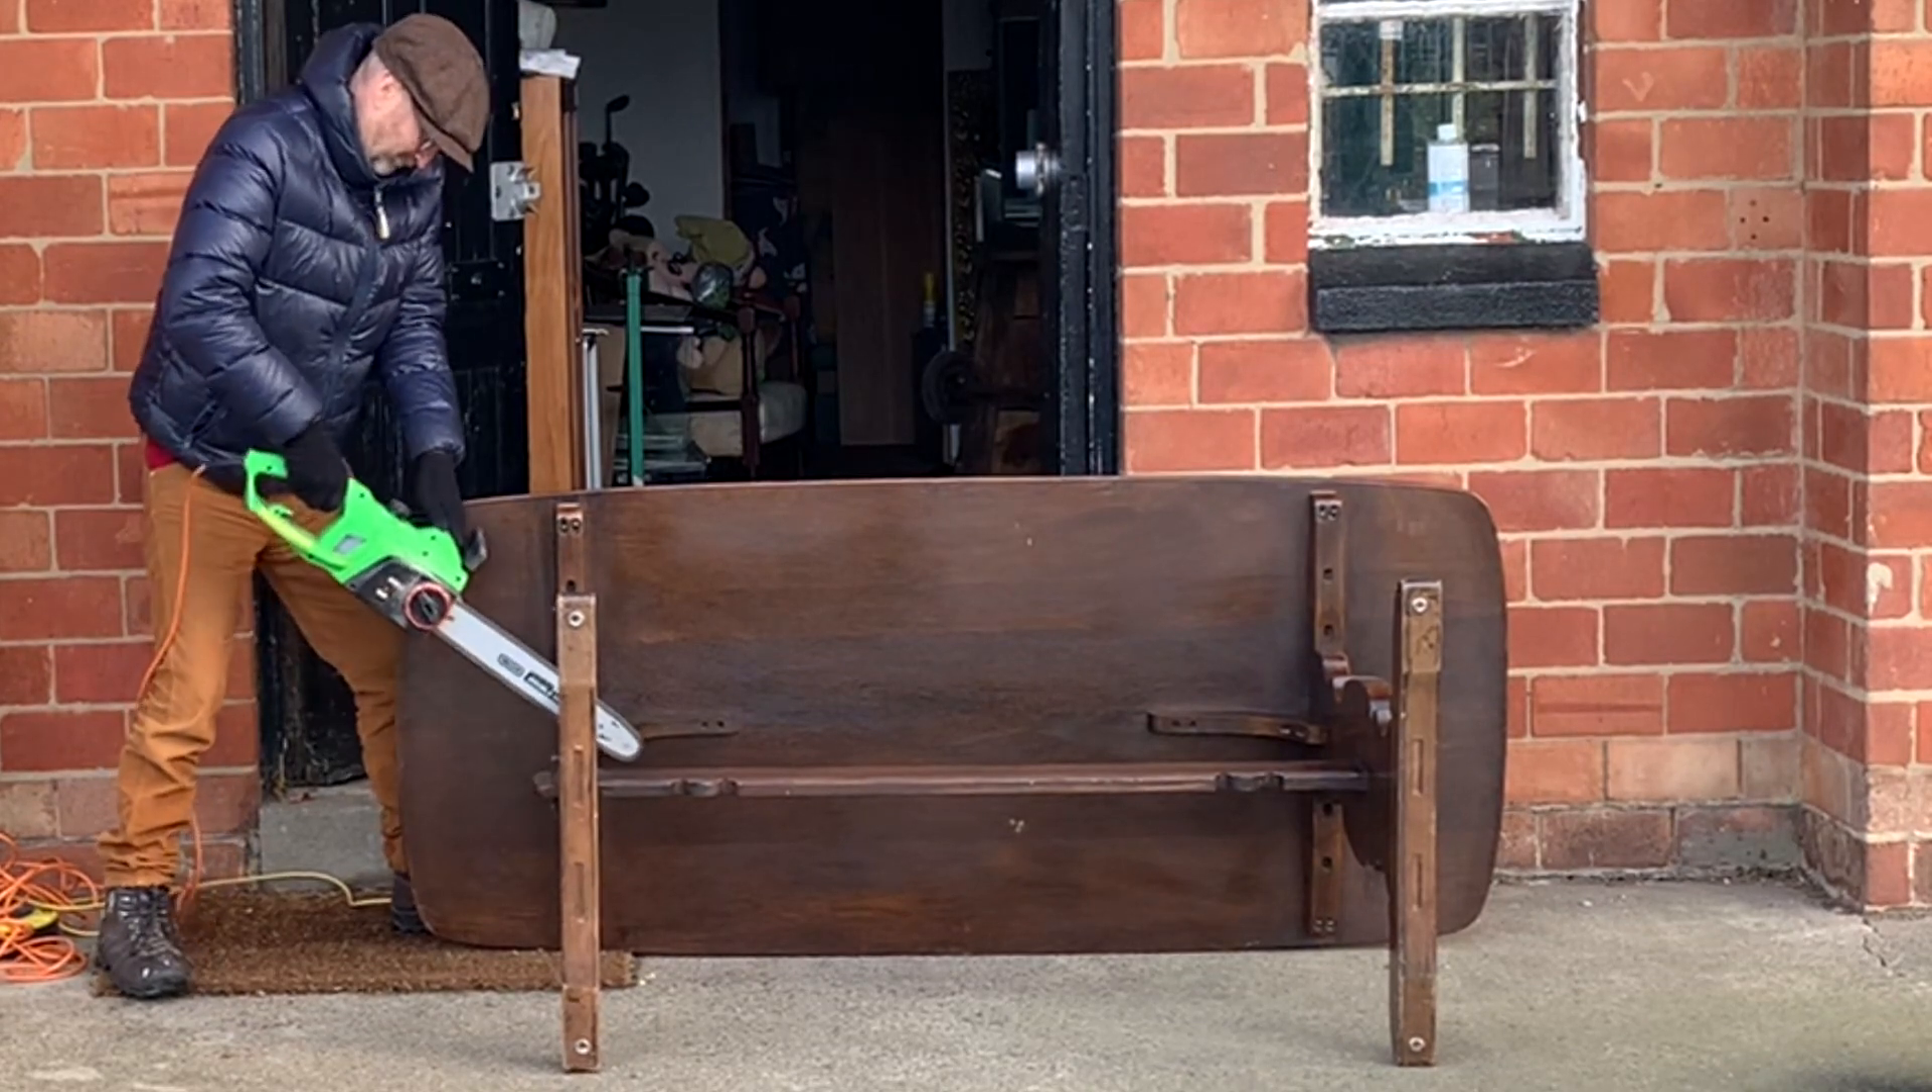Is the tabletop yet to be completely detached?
Yes.